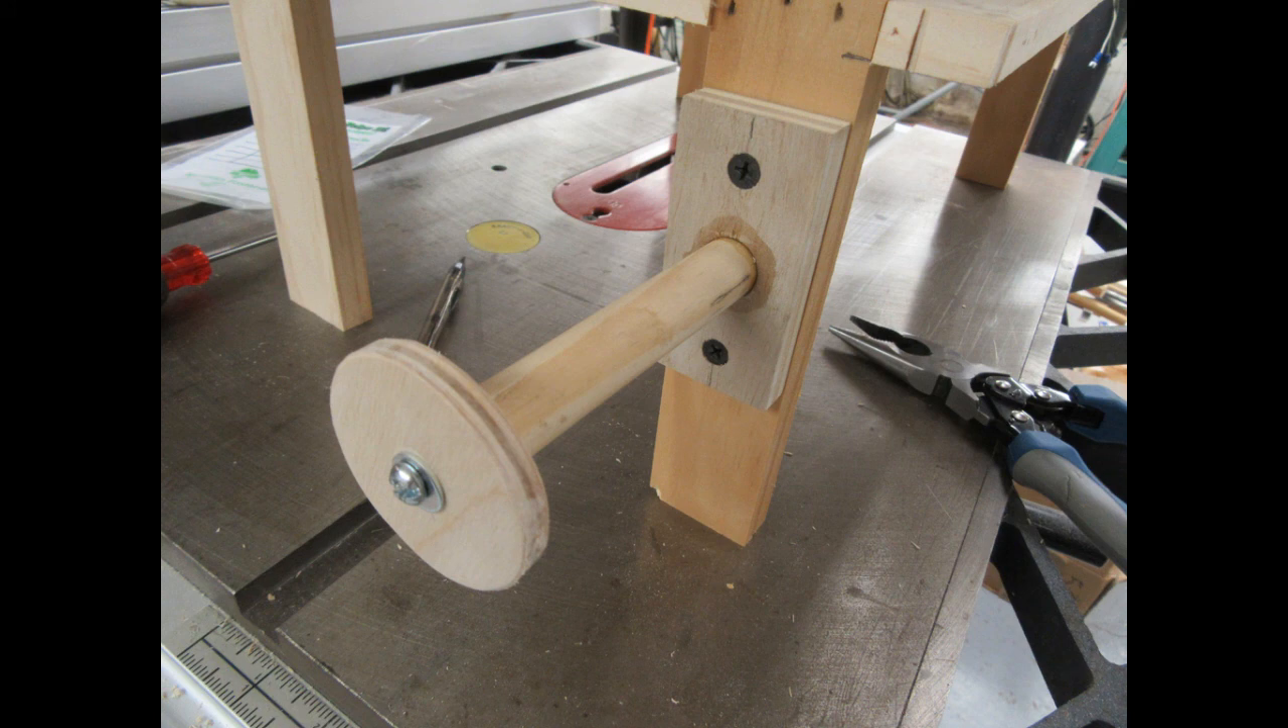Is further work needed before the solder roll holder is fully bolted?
No.